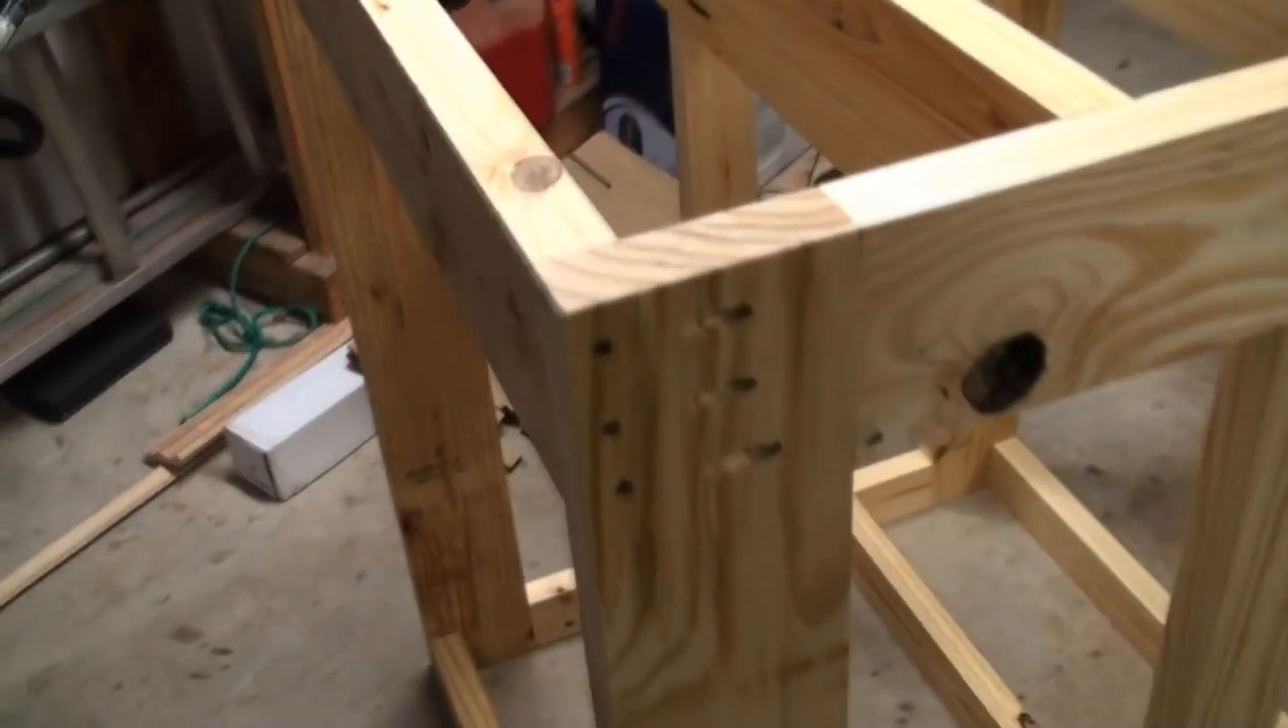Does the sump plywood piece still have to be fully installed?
Yes.